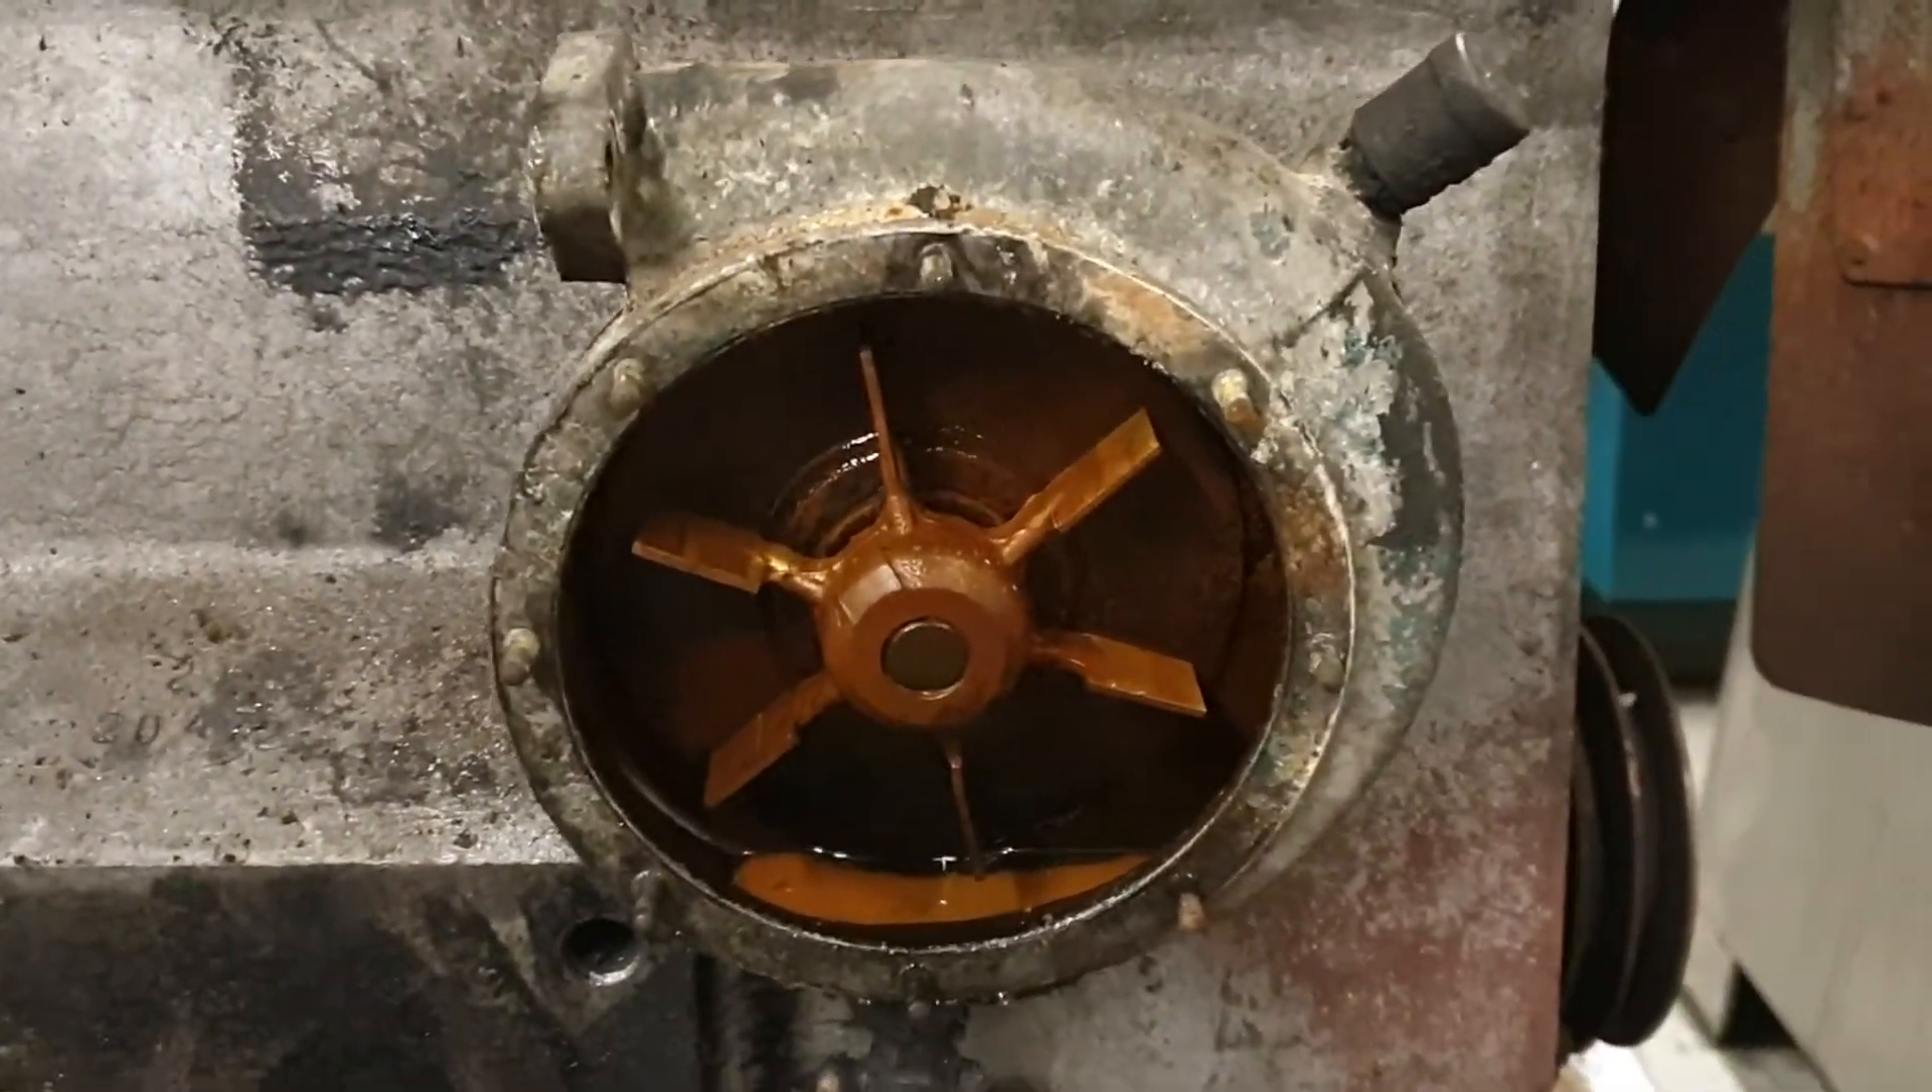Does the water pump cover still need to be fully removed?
No.